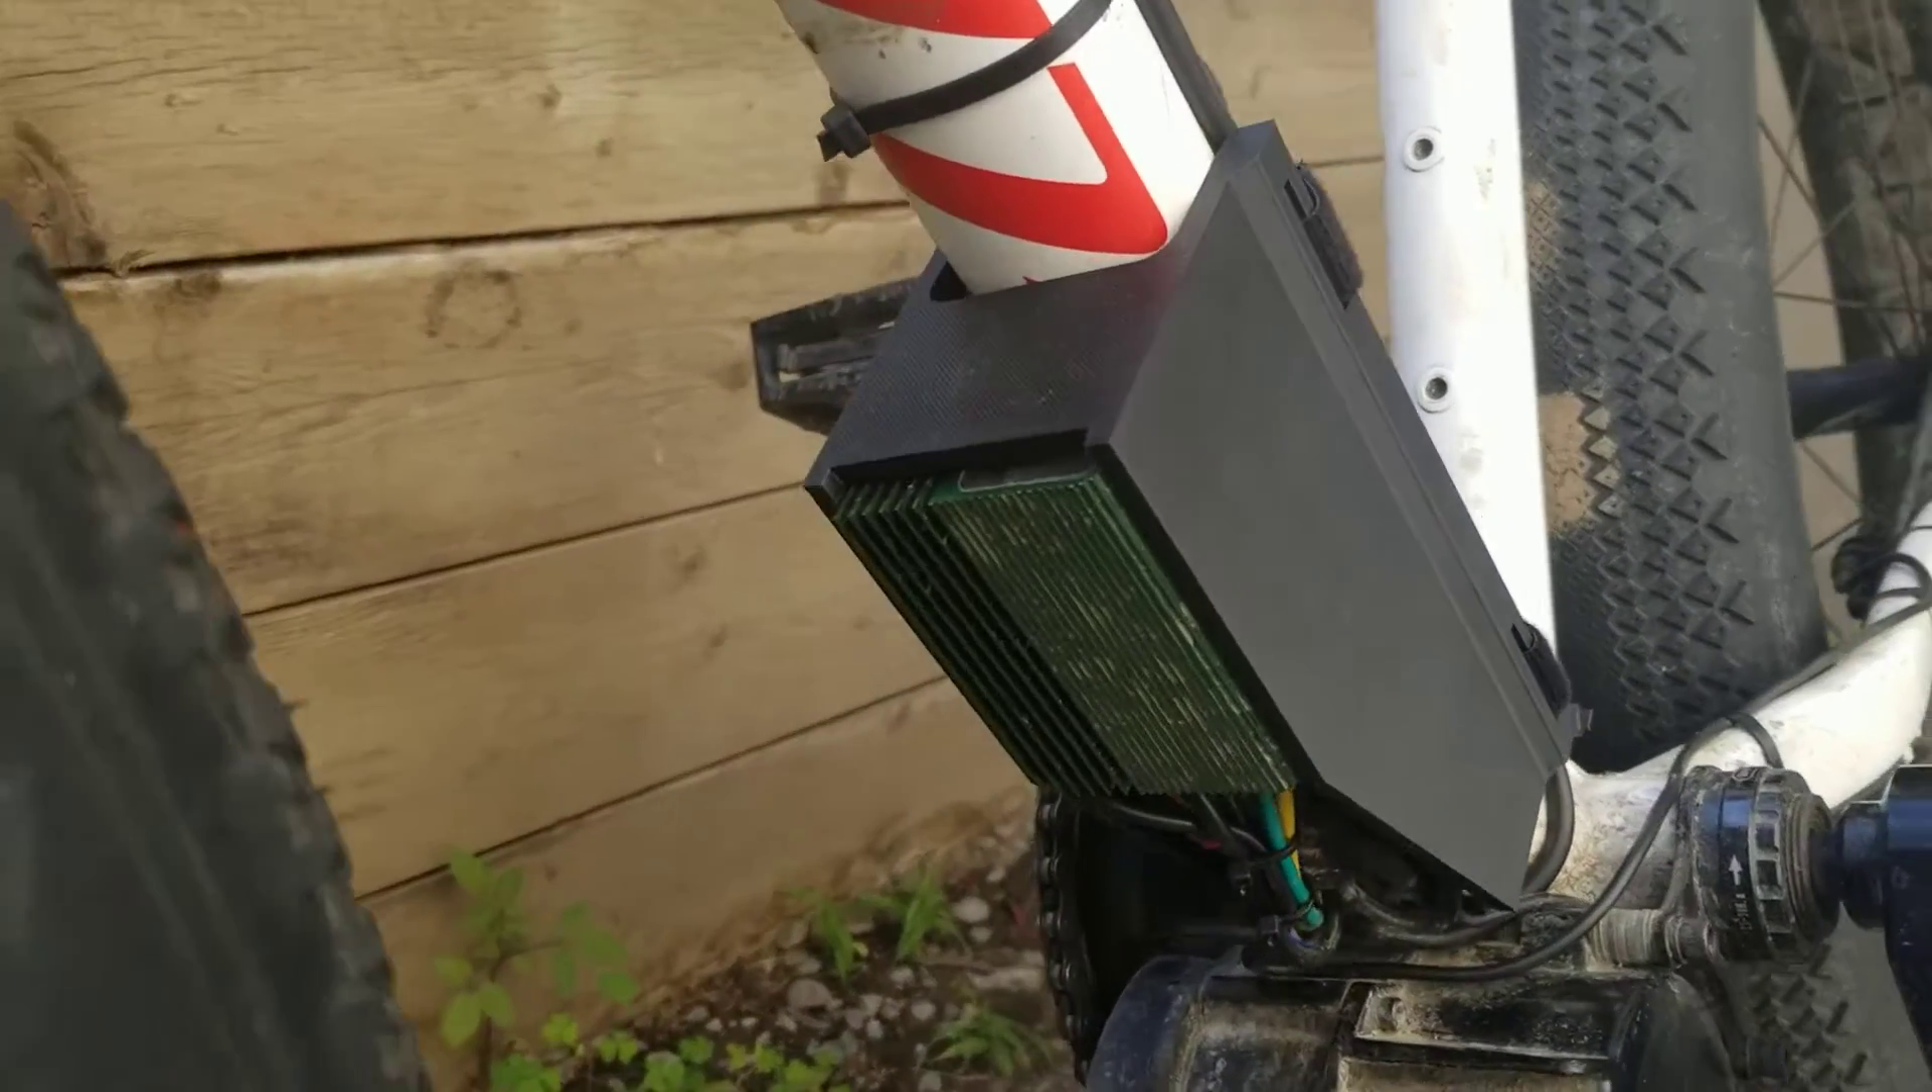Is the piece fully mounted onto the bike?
Yes.